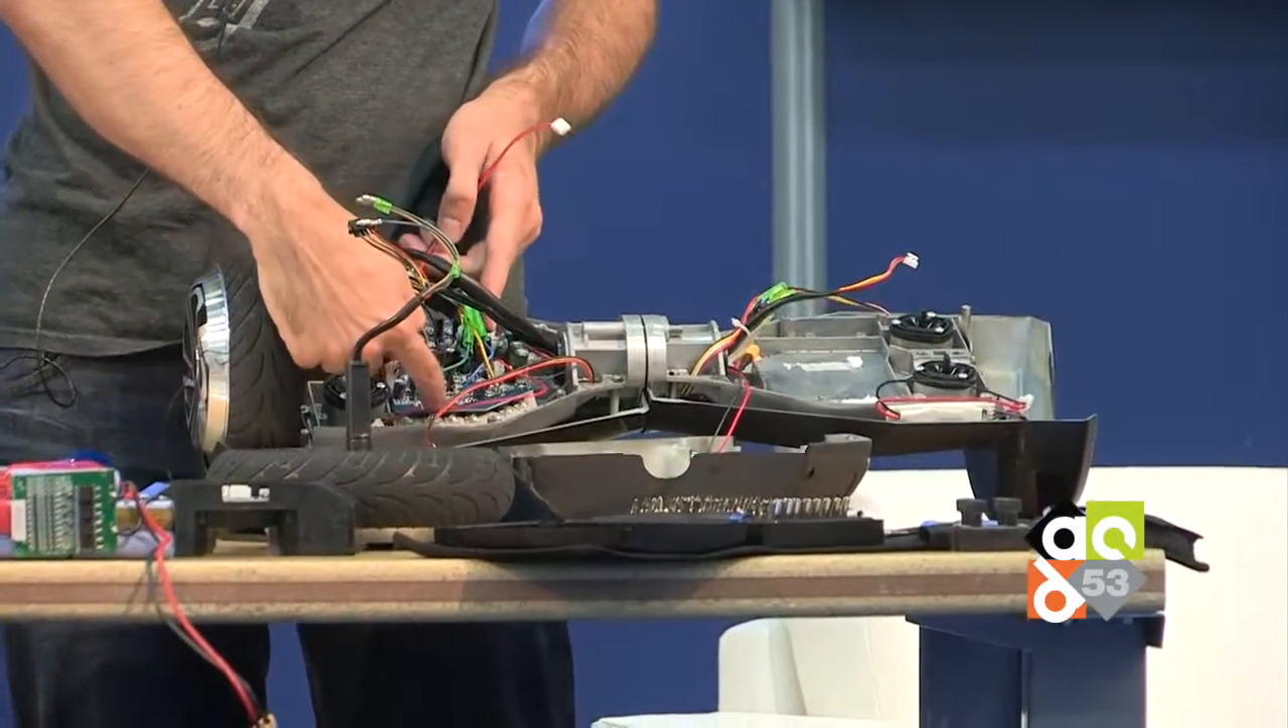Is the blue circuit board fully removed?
No.